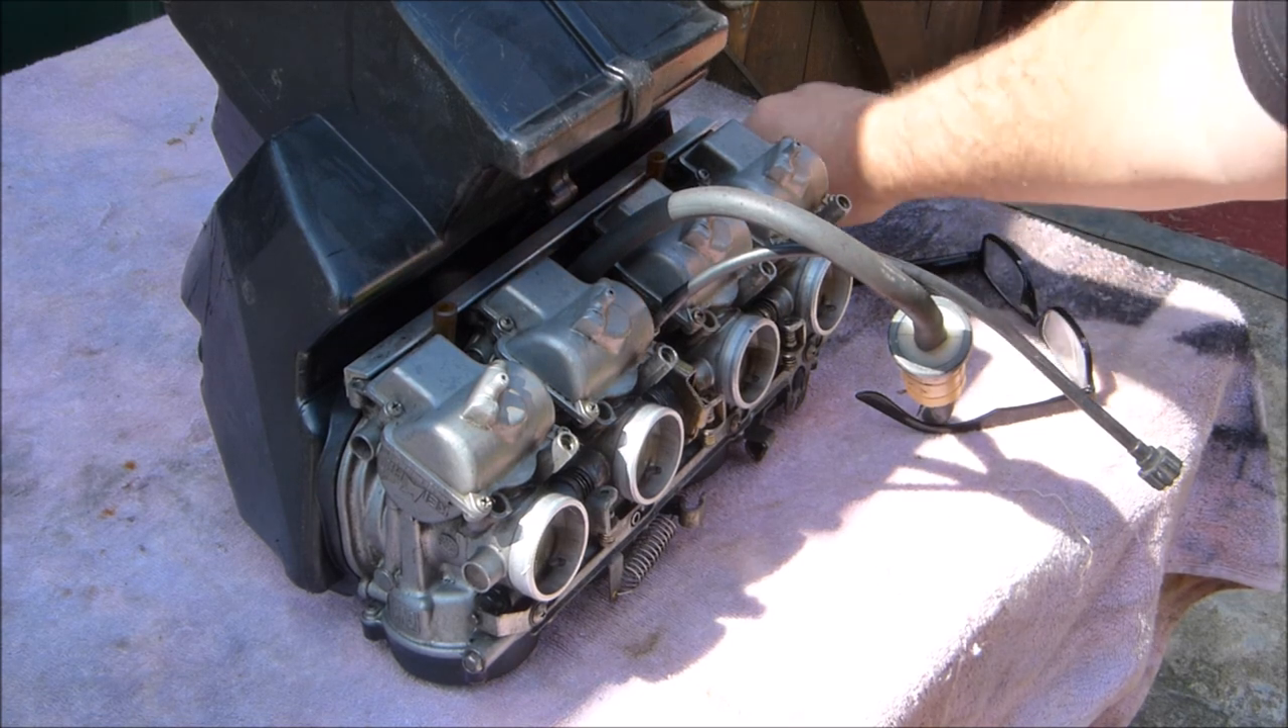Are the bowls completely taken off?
No.